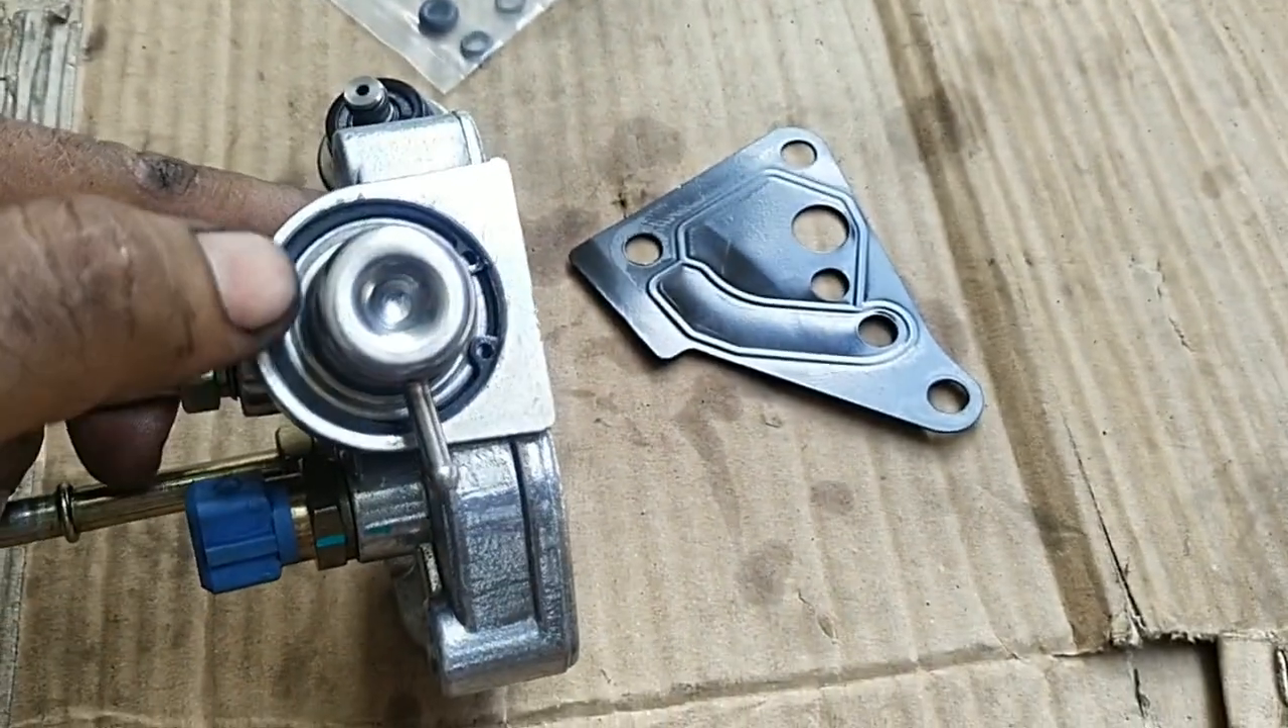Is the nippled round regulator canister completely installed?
Yes.